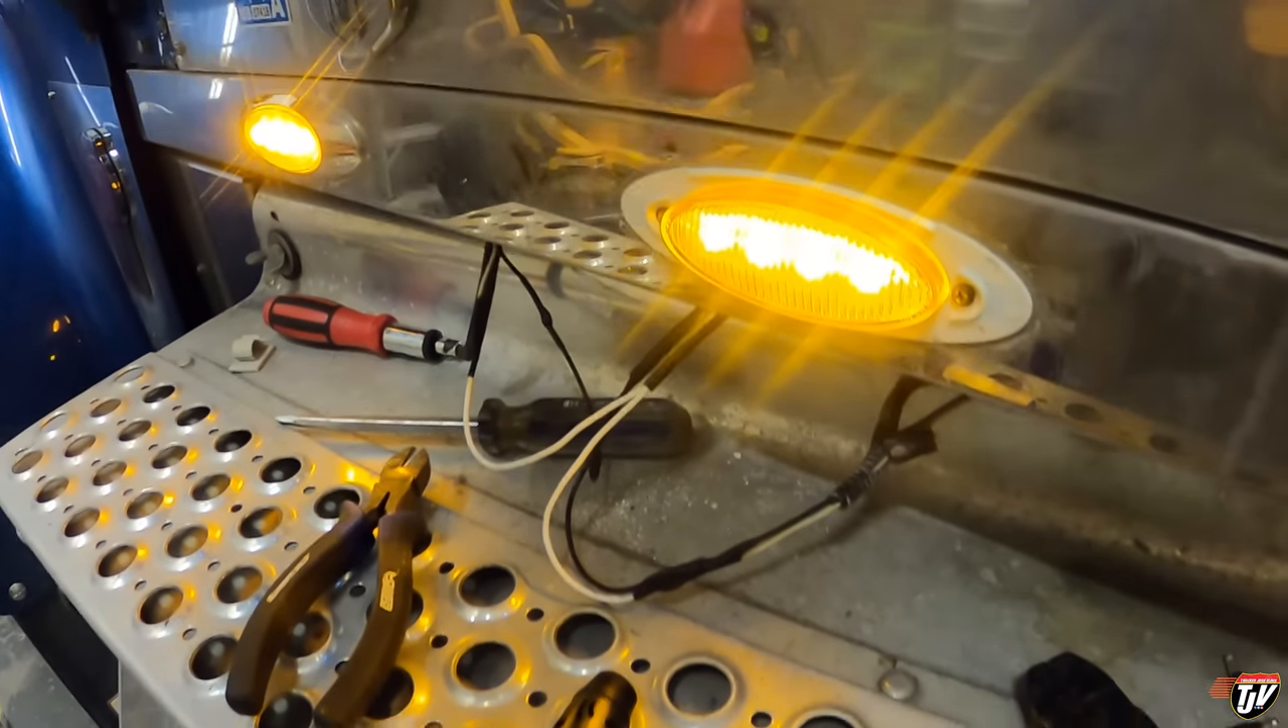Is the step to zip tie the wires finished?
No.